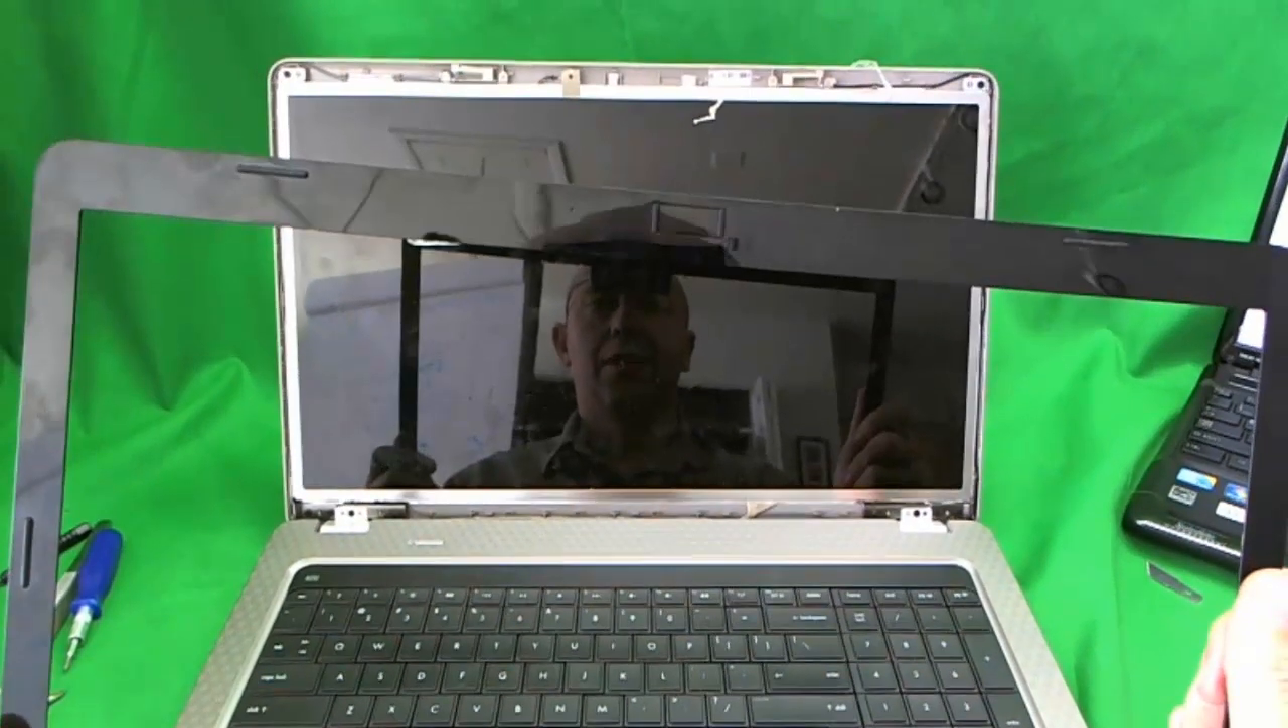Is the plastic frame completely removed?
Yes.